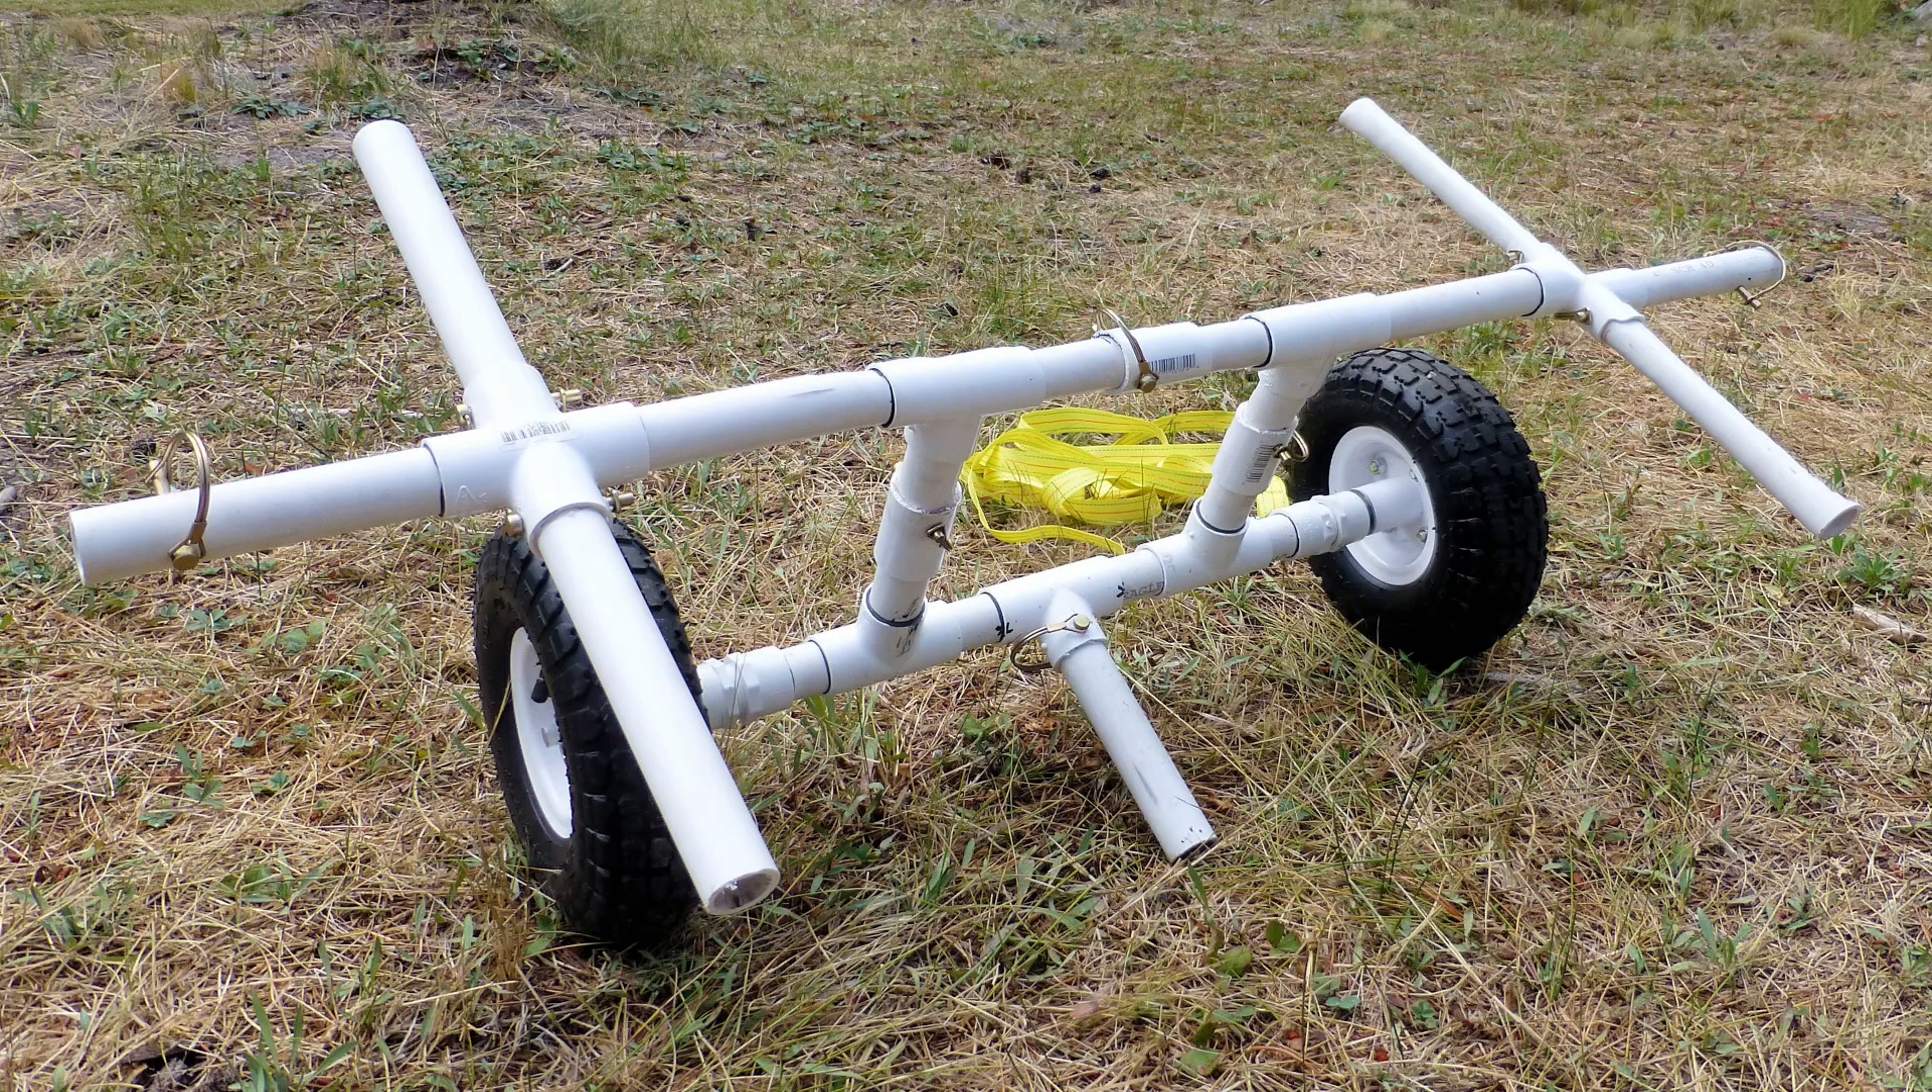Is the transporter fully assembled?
Yes.